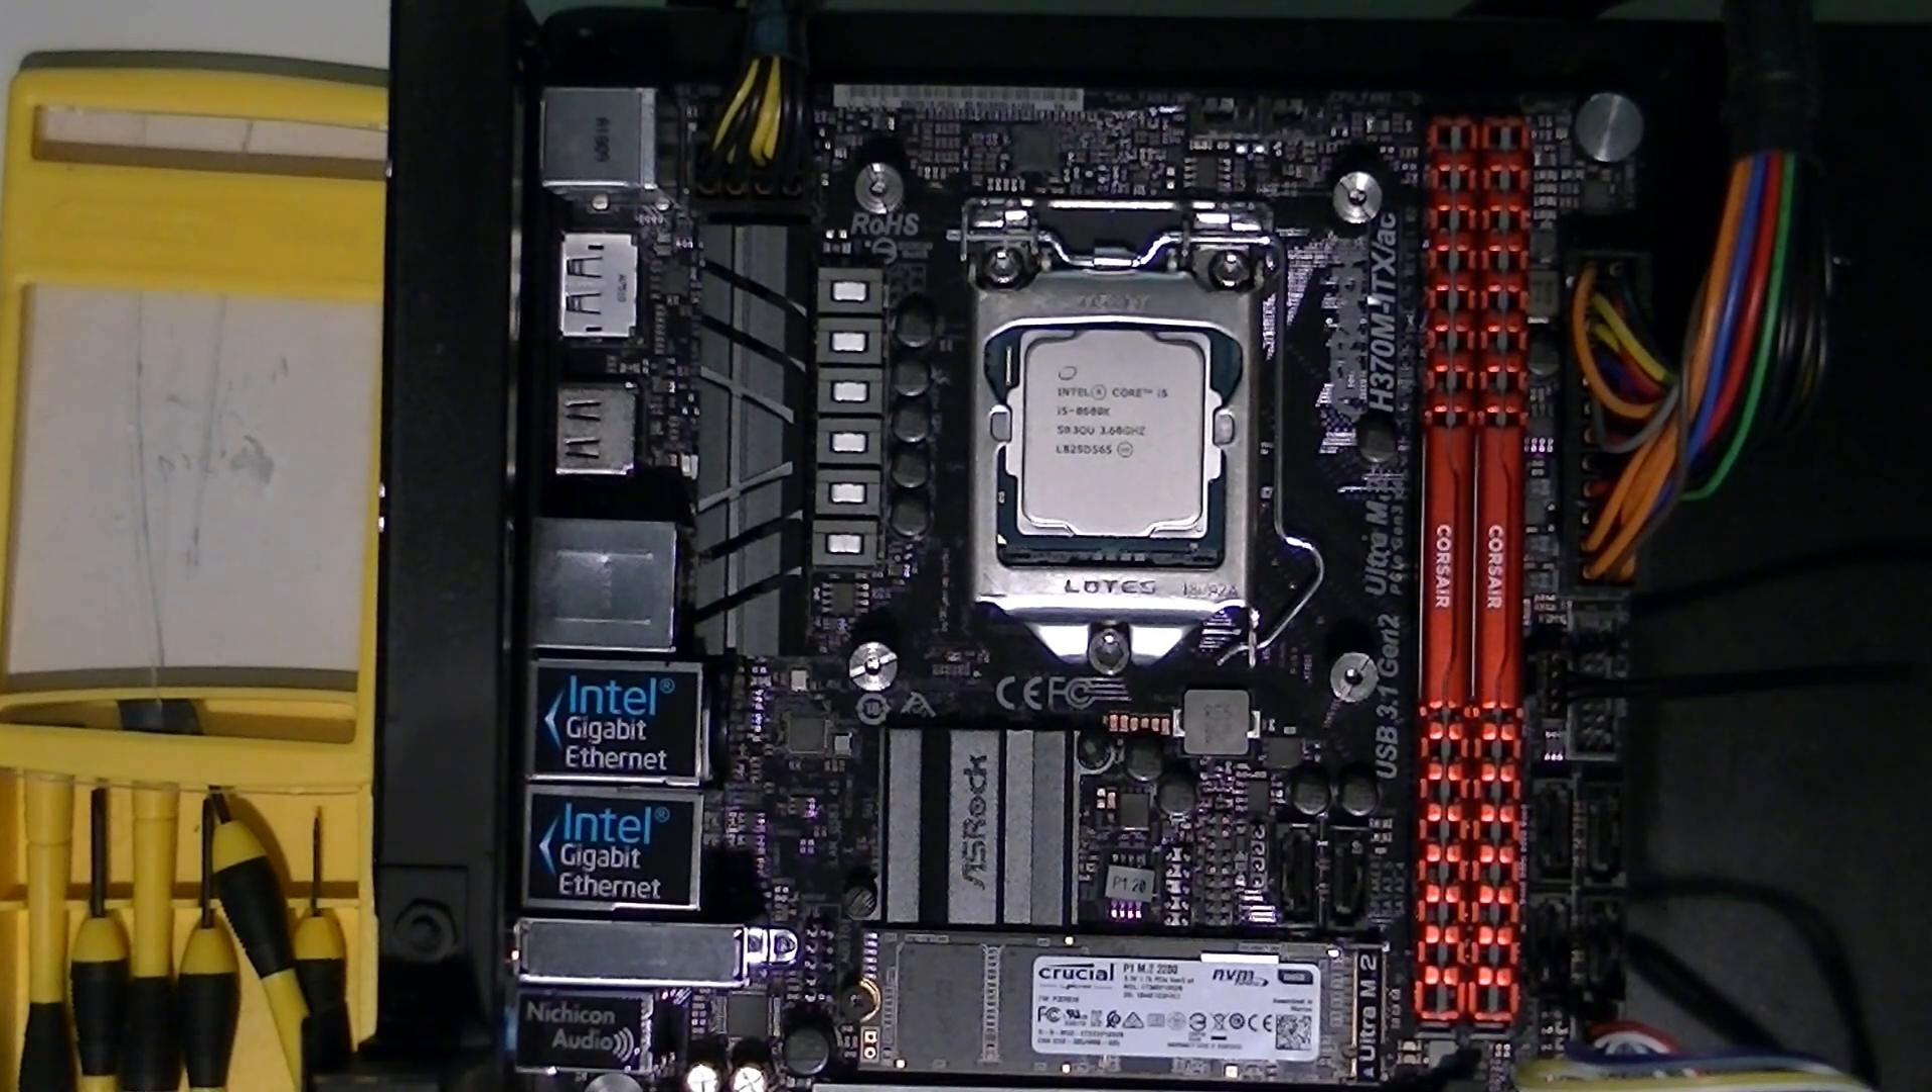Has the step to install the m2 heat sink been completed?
No.